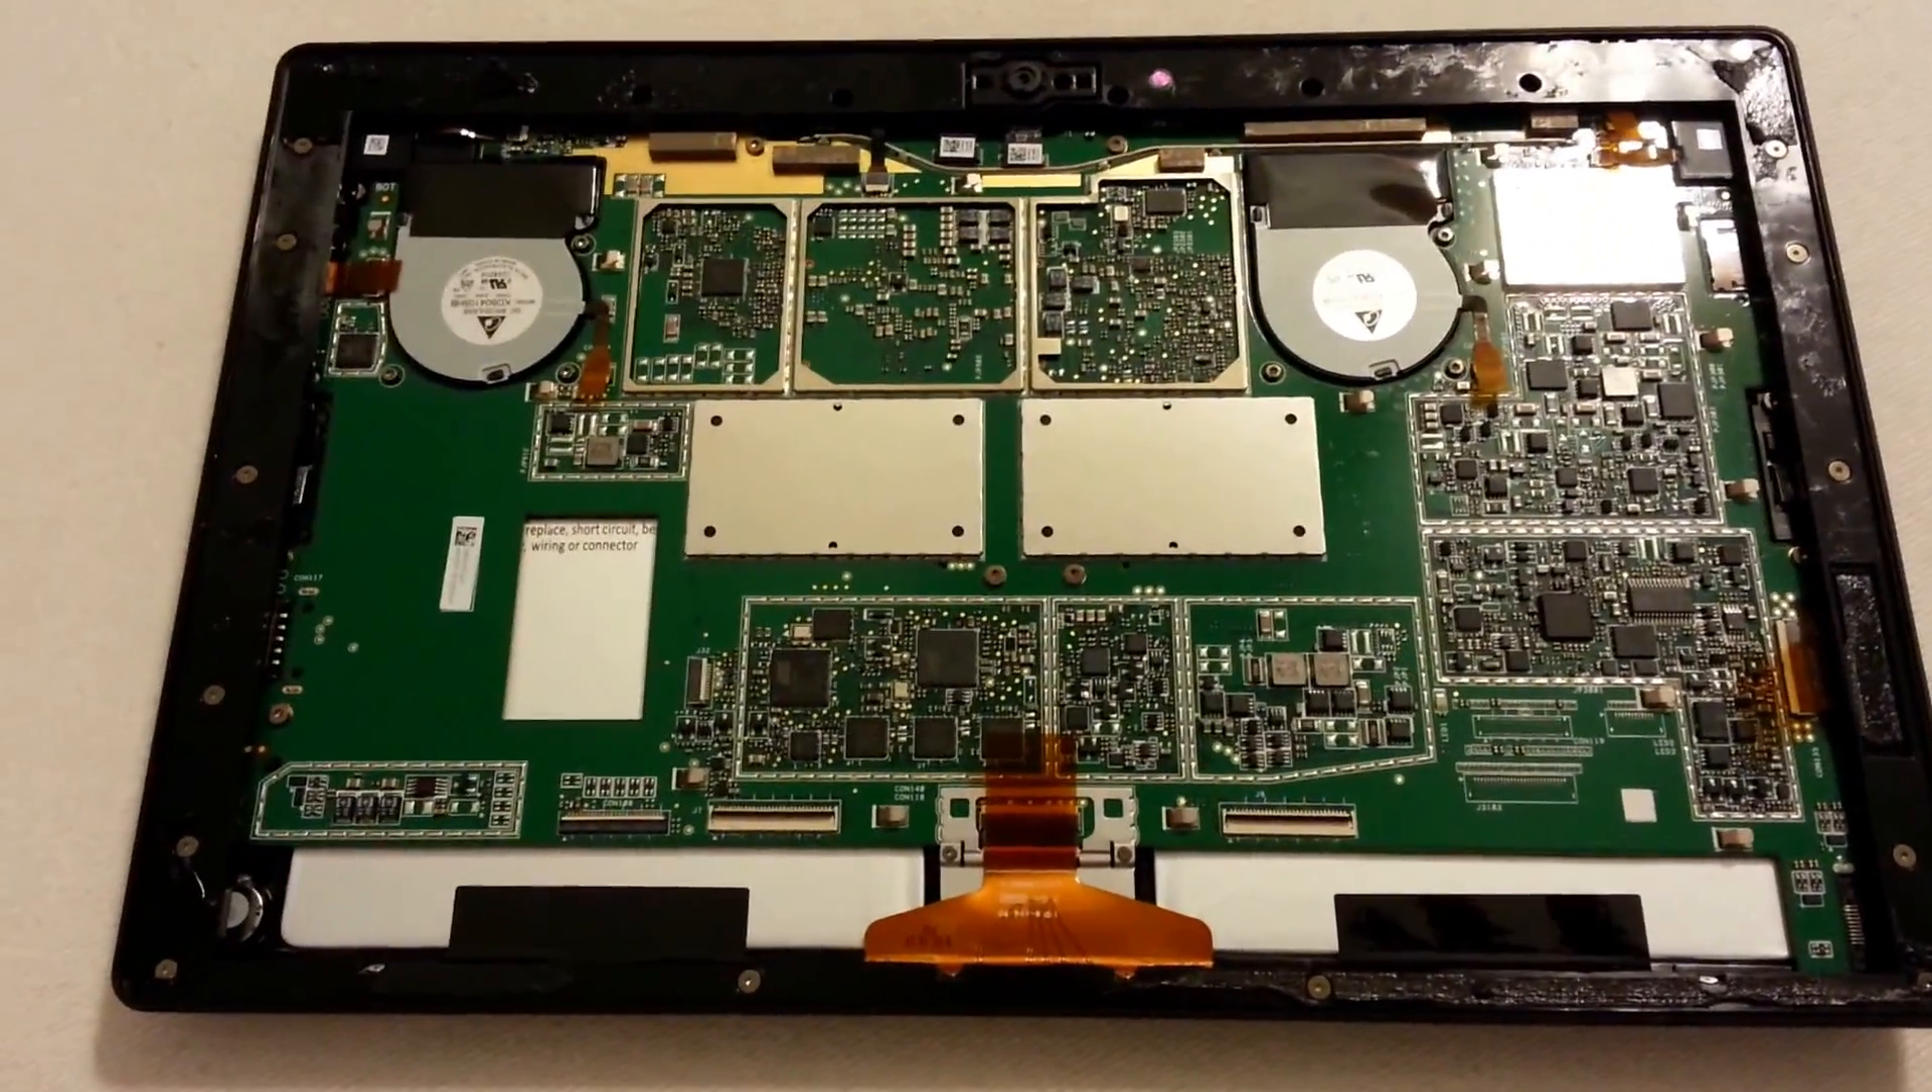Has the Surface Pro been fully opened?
Yes.